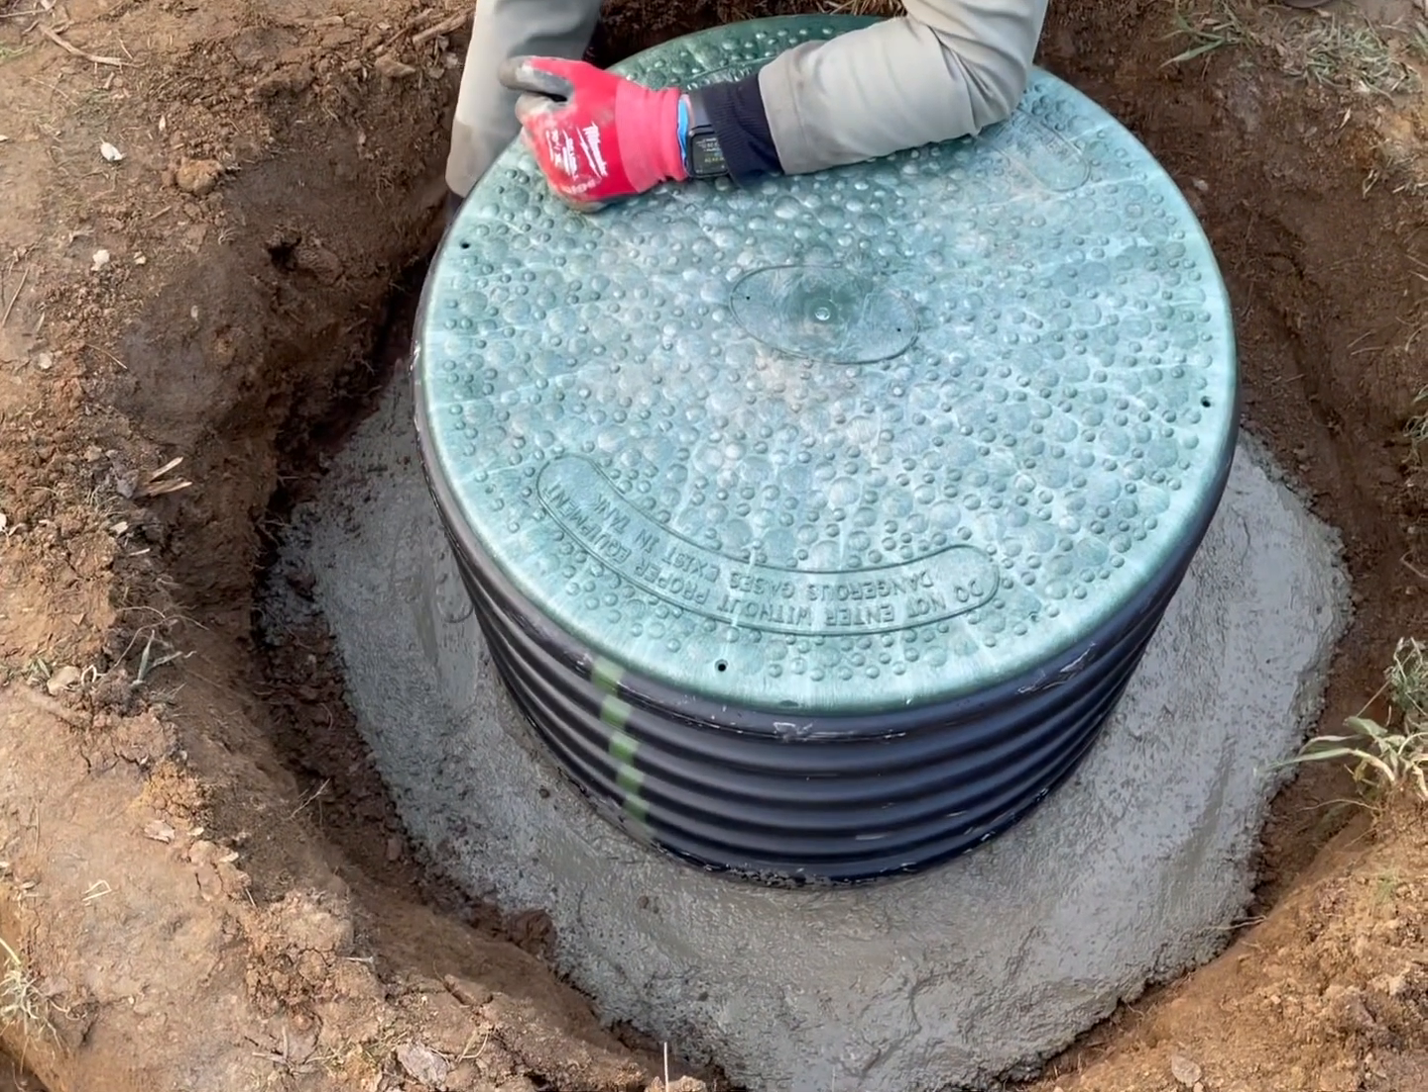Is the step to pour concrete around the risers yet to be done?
No.